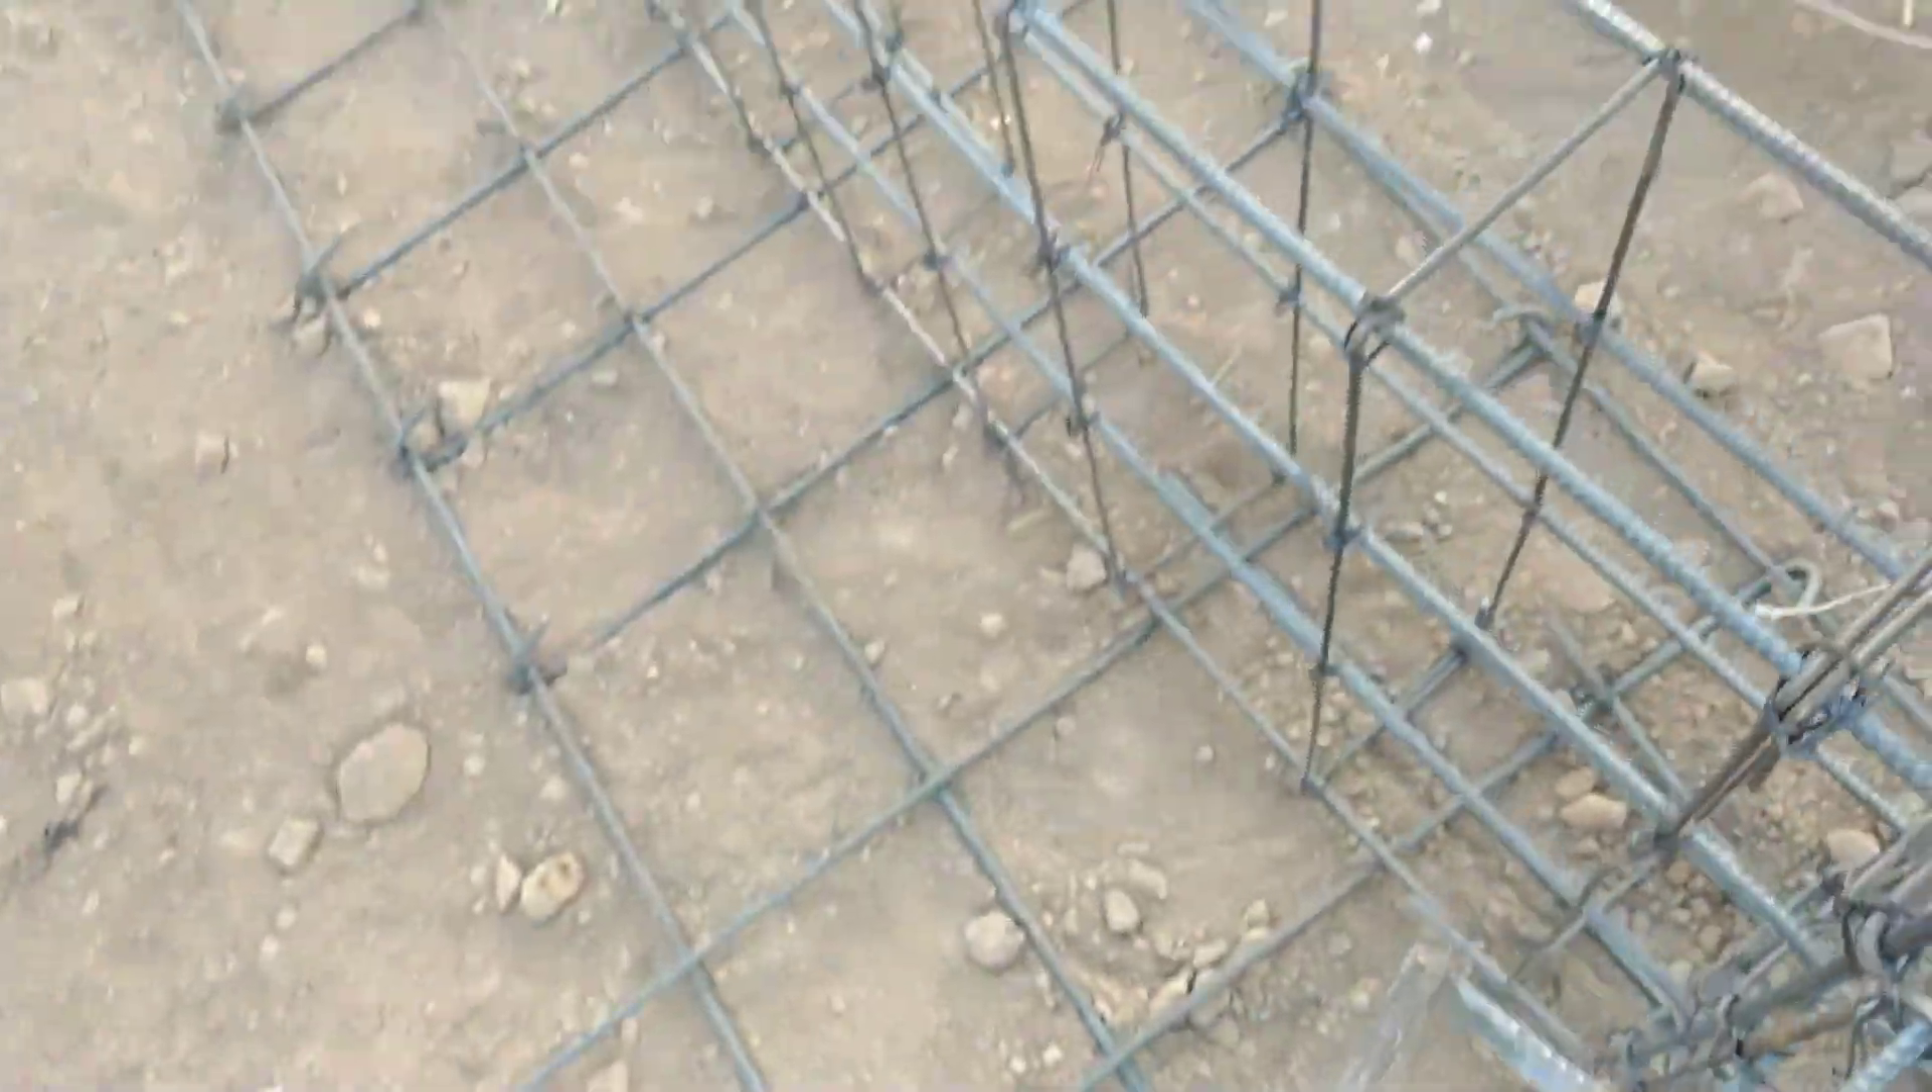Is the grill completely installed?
Yes.